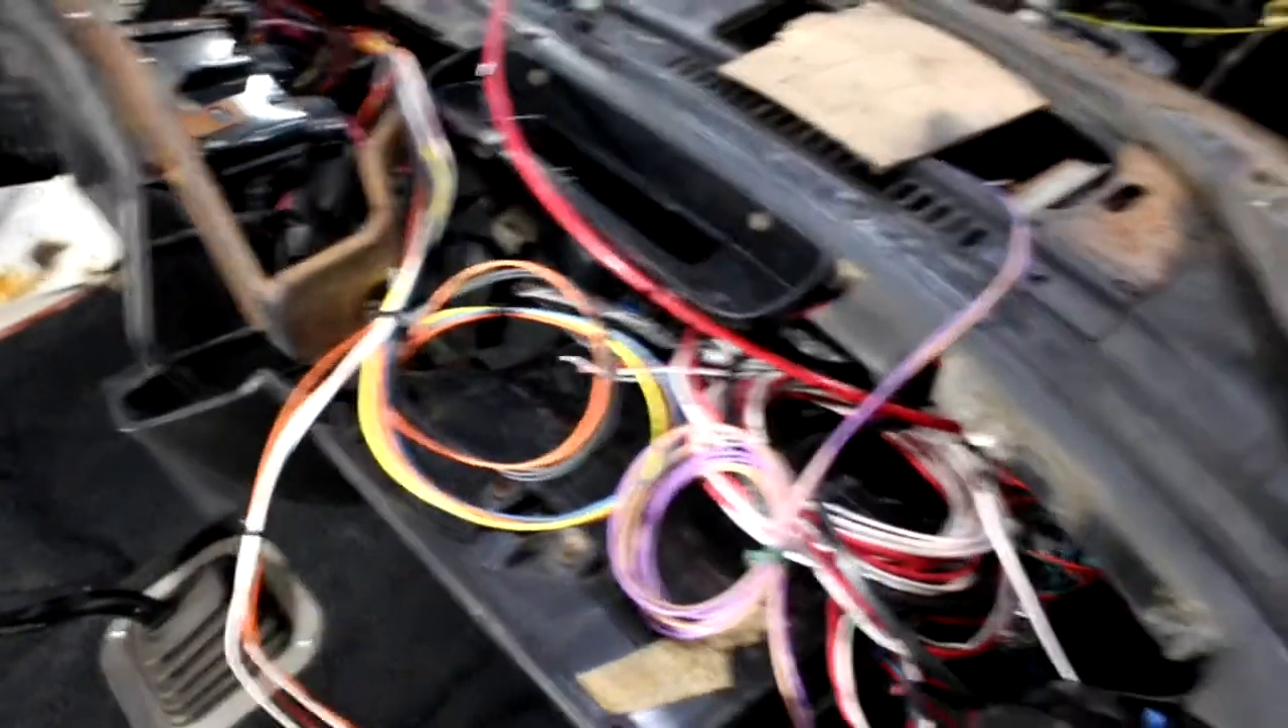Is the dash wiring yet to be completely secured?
Yes.